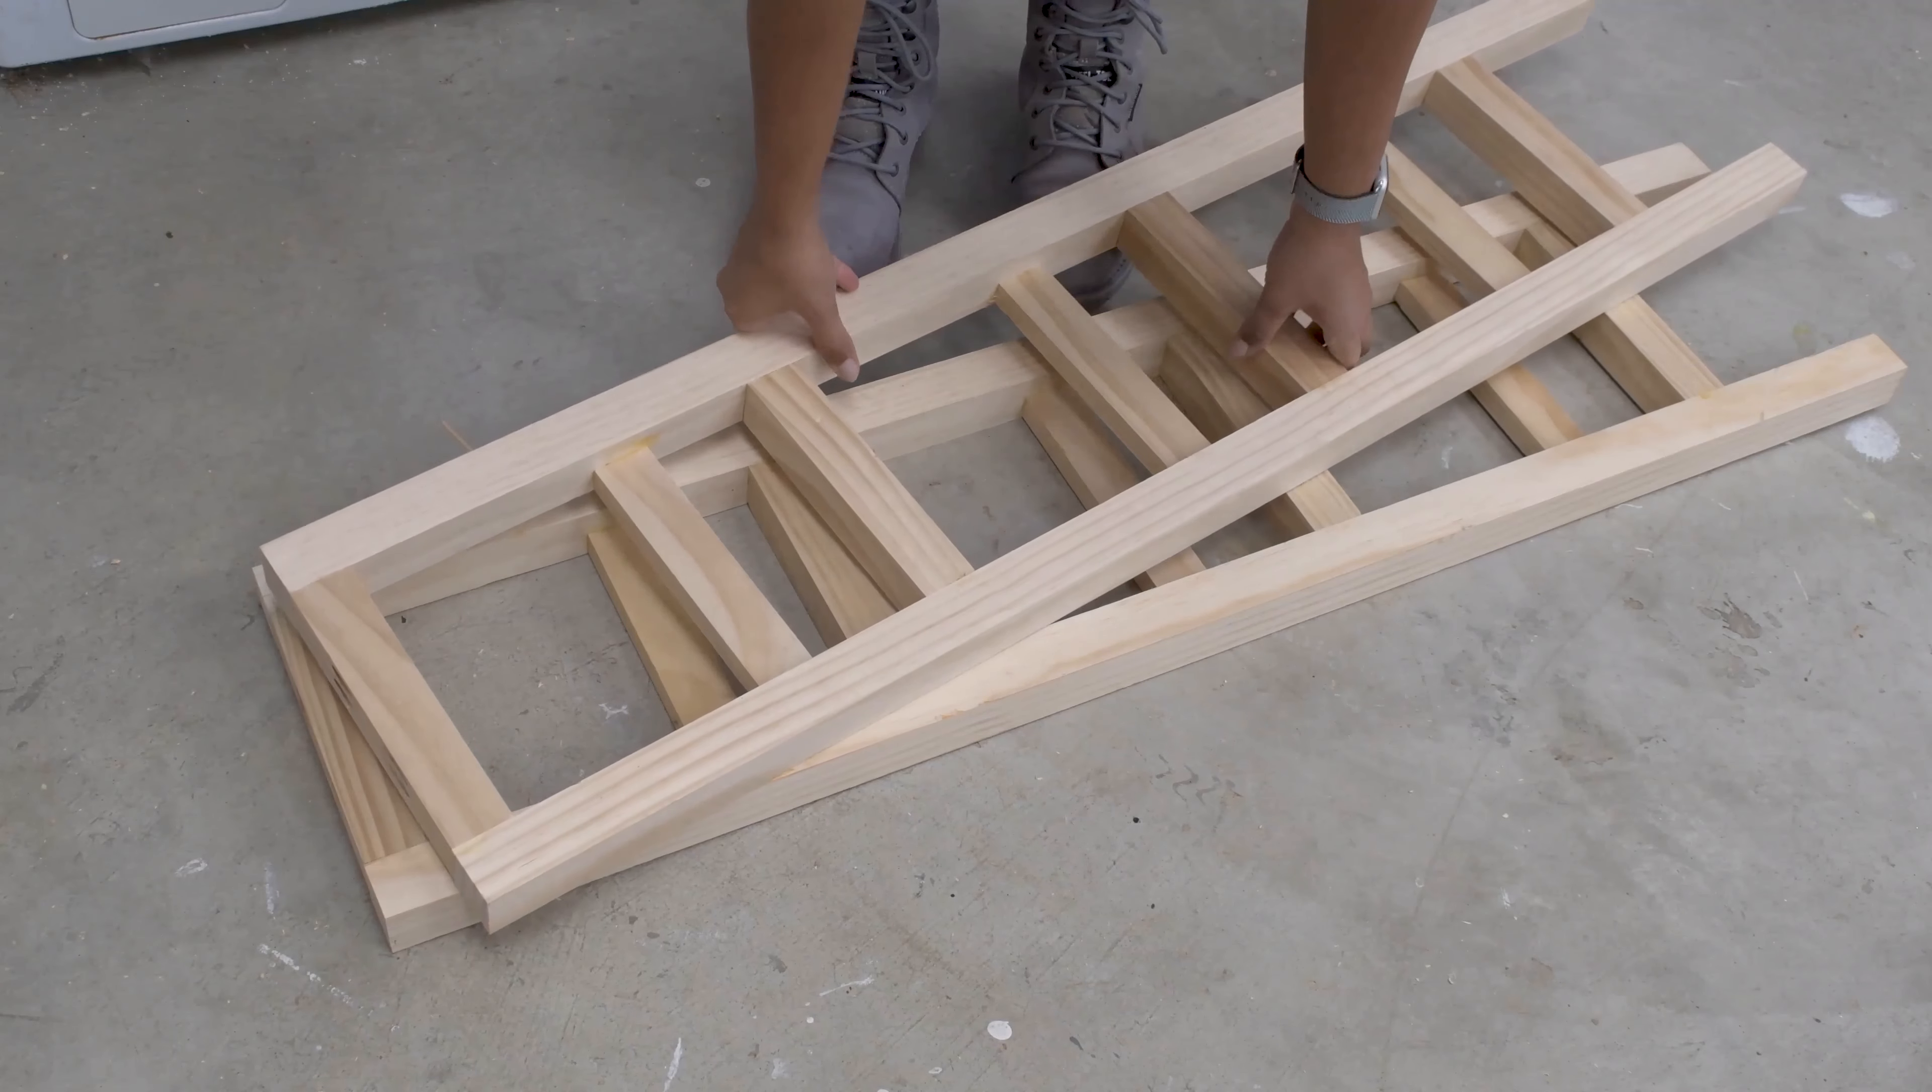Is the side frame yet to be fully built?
No.